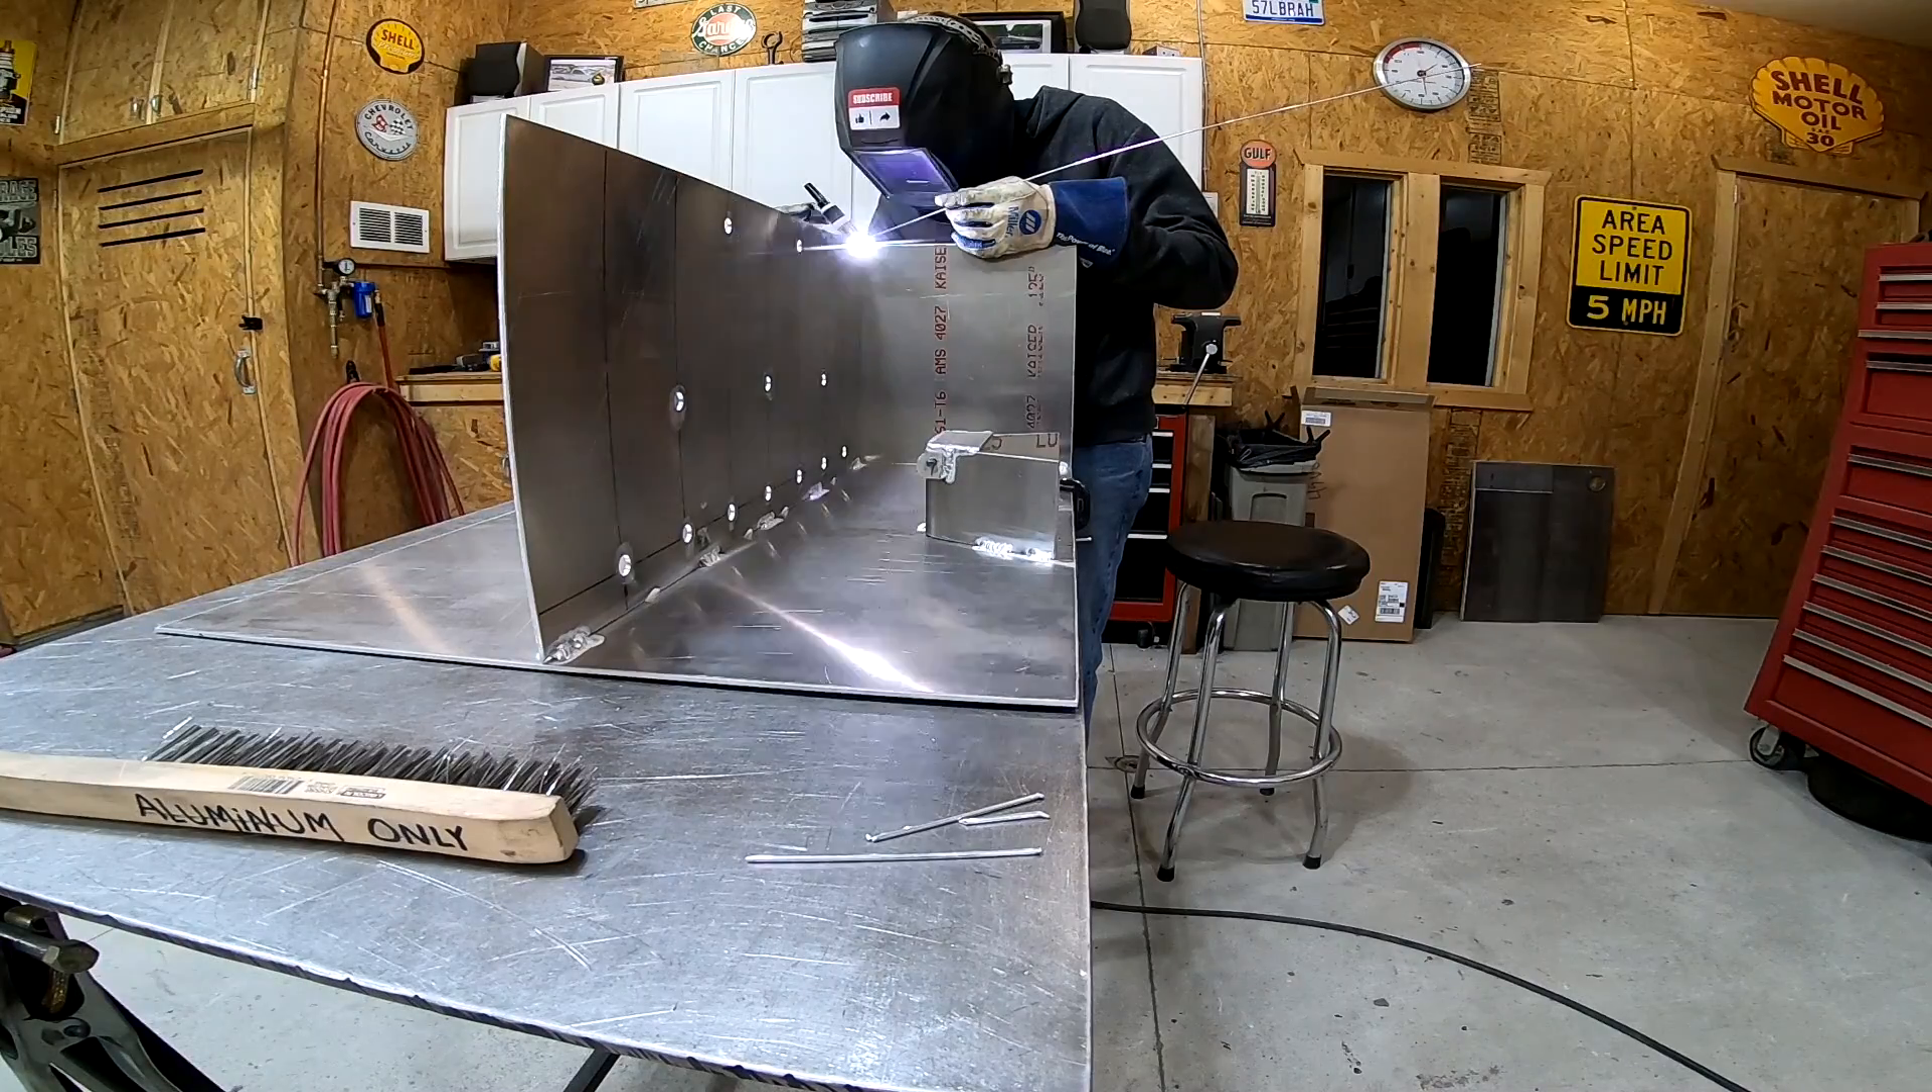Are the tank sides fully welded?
No.